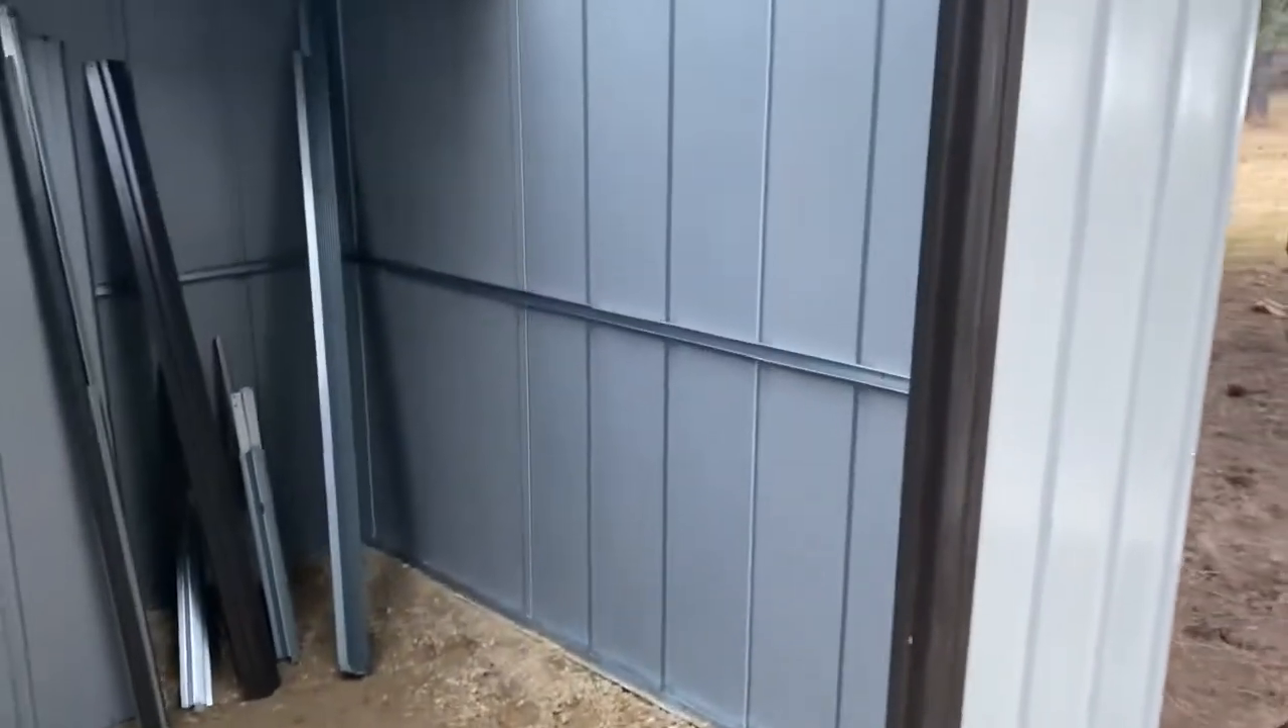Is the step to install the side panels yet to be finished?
No.